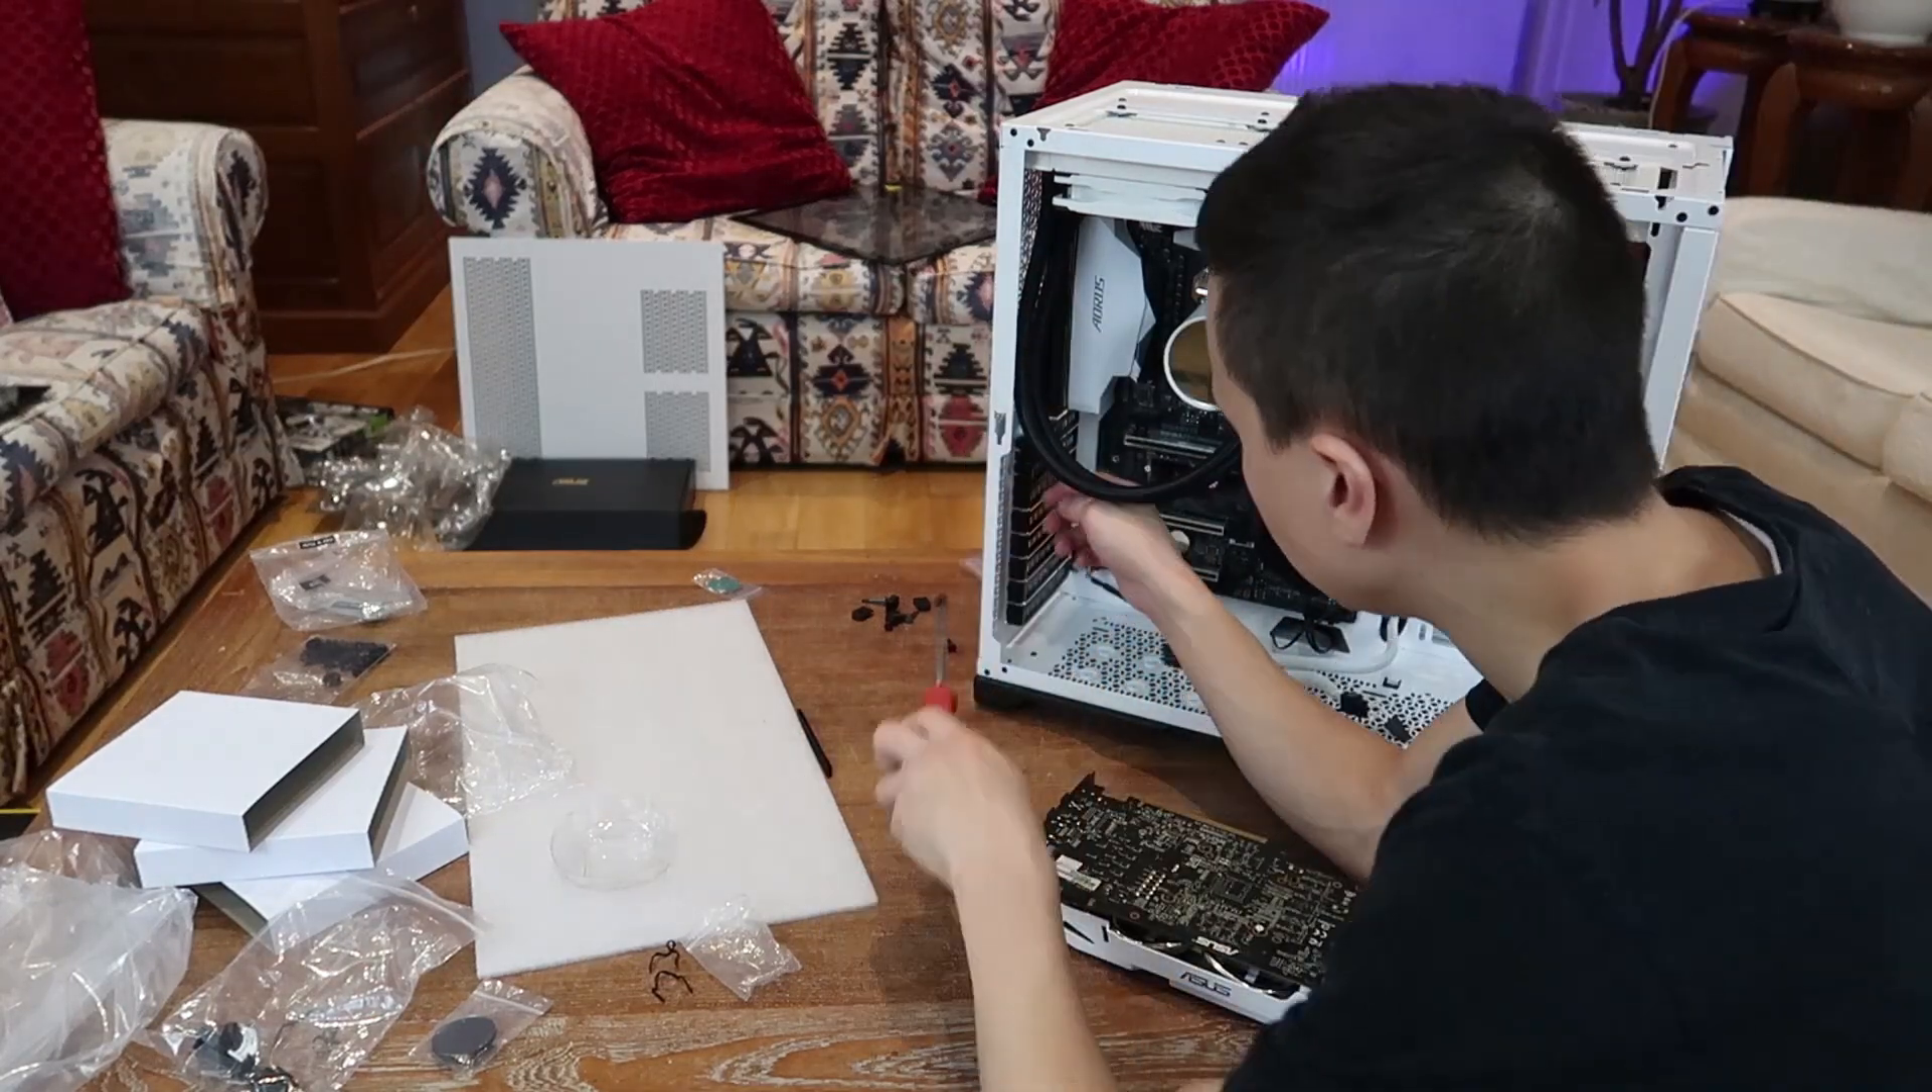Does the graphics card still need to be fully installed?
Yes.